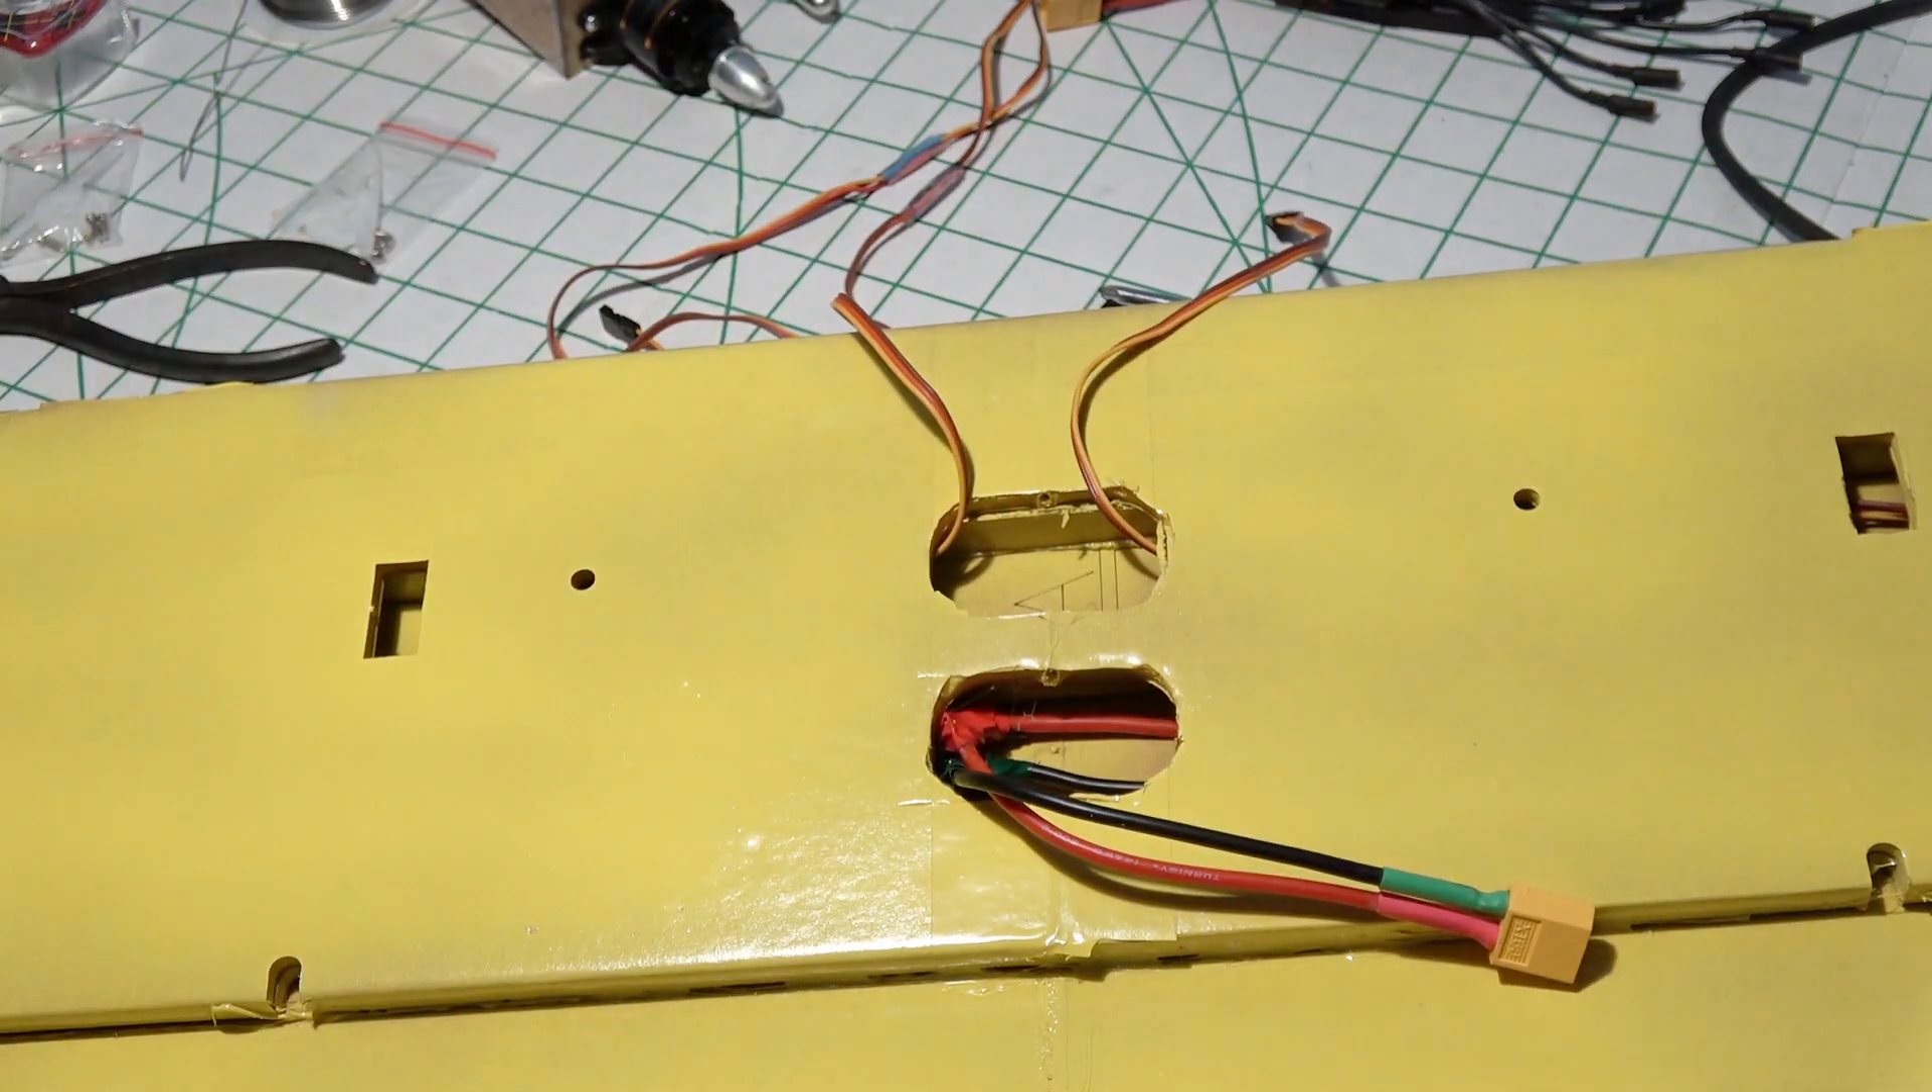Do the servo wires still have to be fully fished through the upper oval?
No.